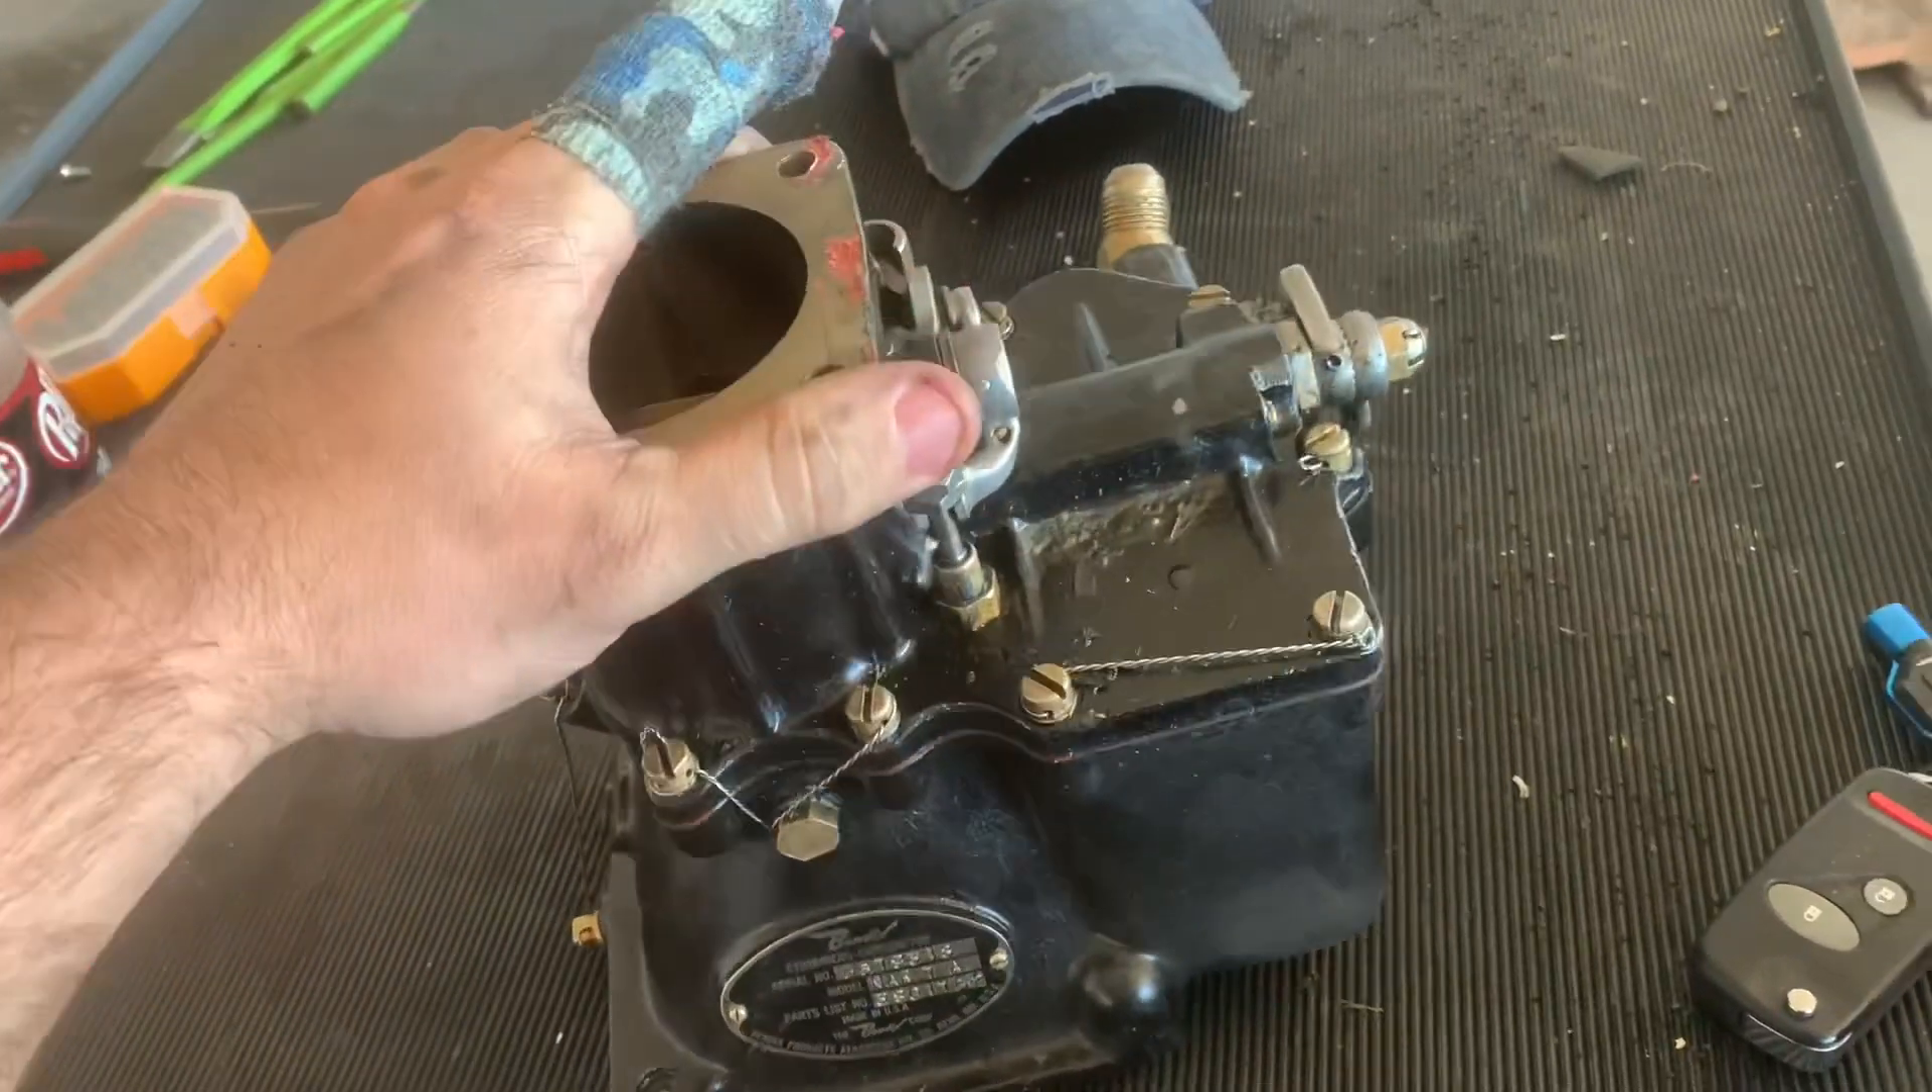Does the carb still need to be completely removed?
No.